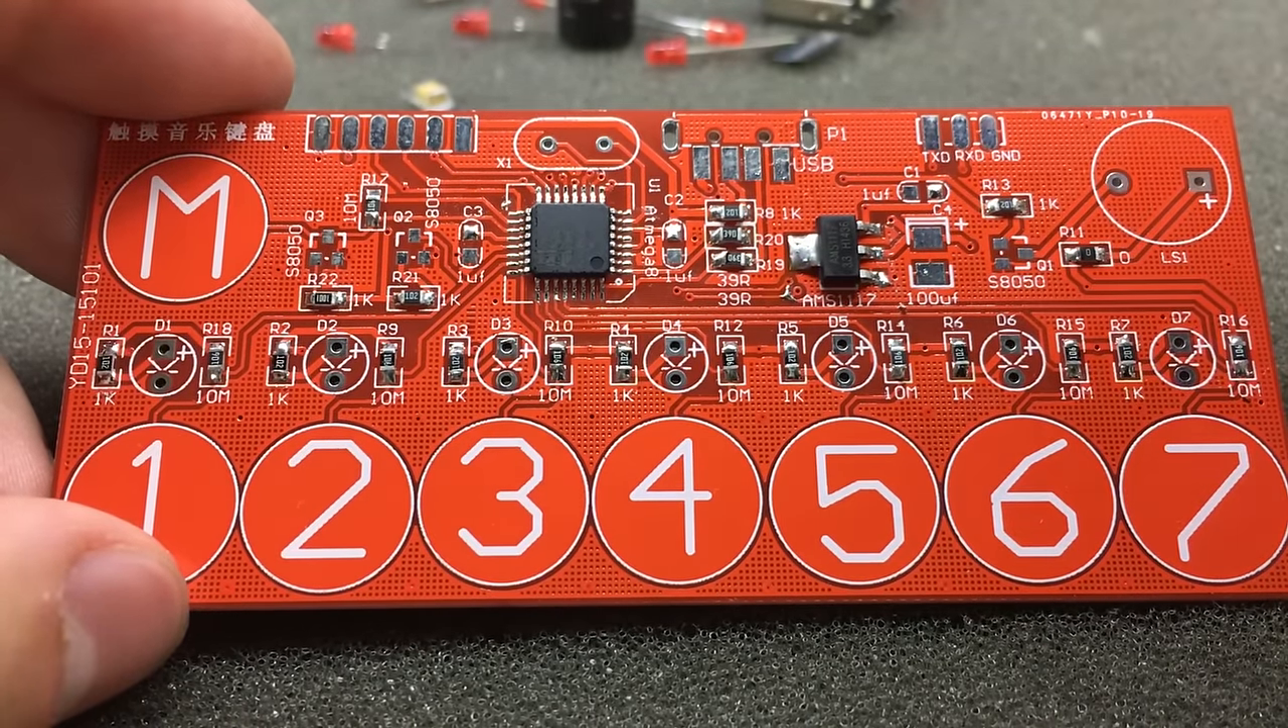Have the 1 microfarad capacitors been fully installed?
No.